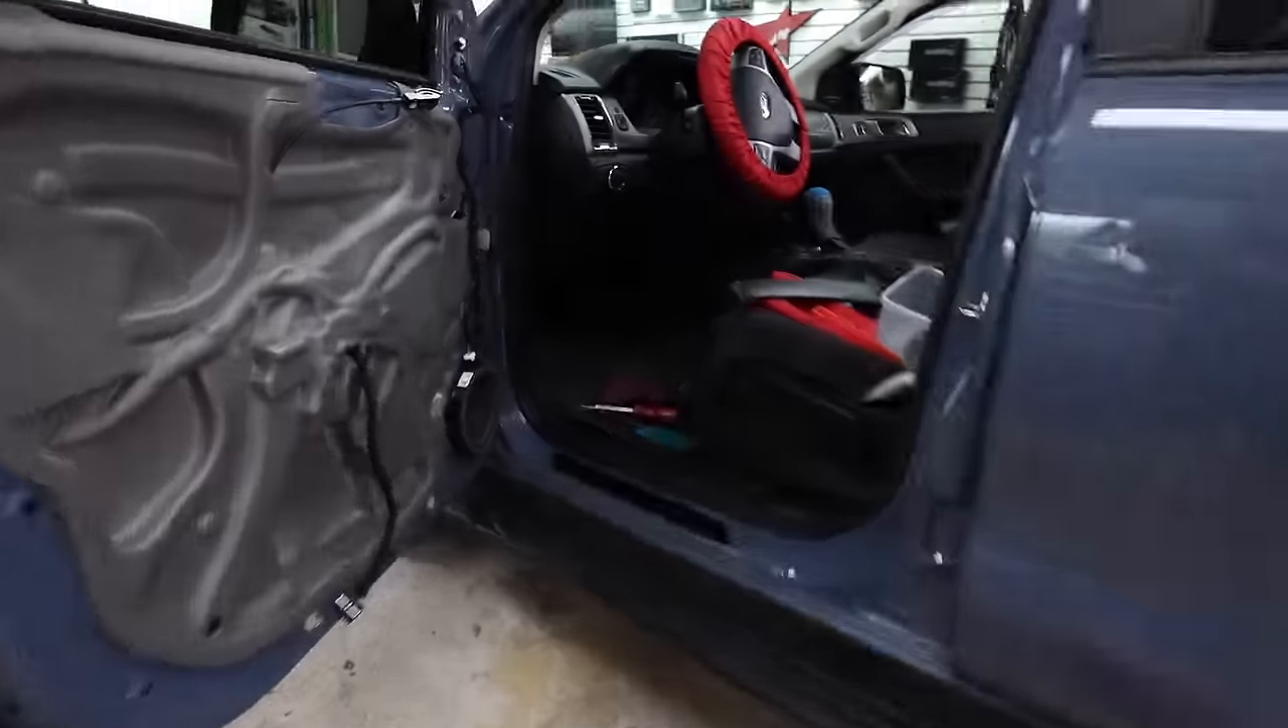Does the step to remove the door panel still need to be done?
No.